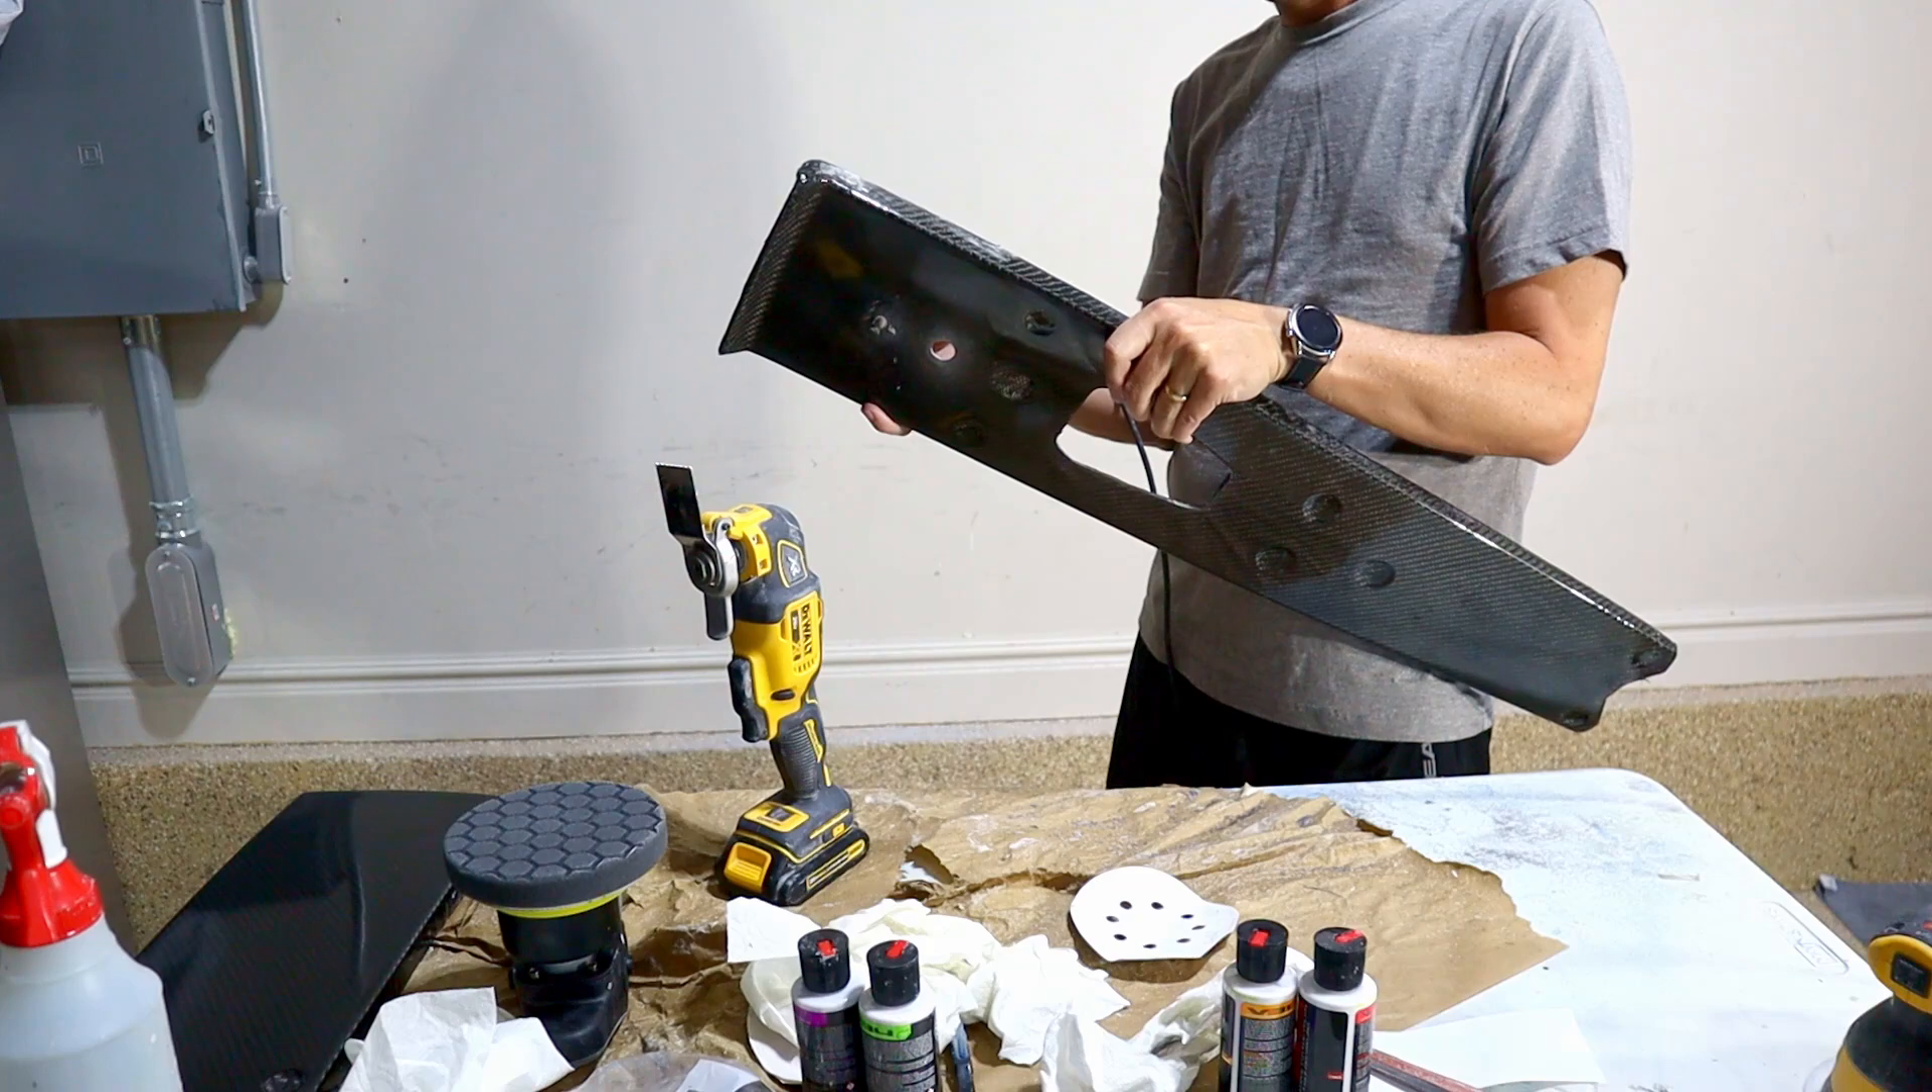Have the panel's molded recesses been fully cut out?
No.